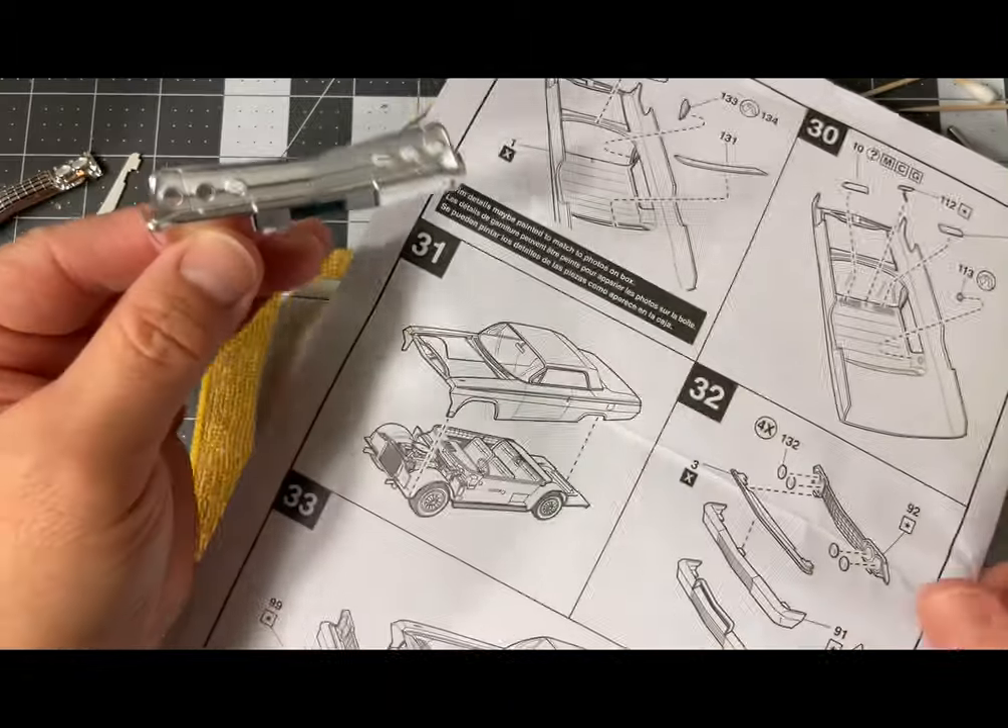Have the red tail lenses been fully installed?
No.